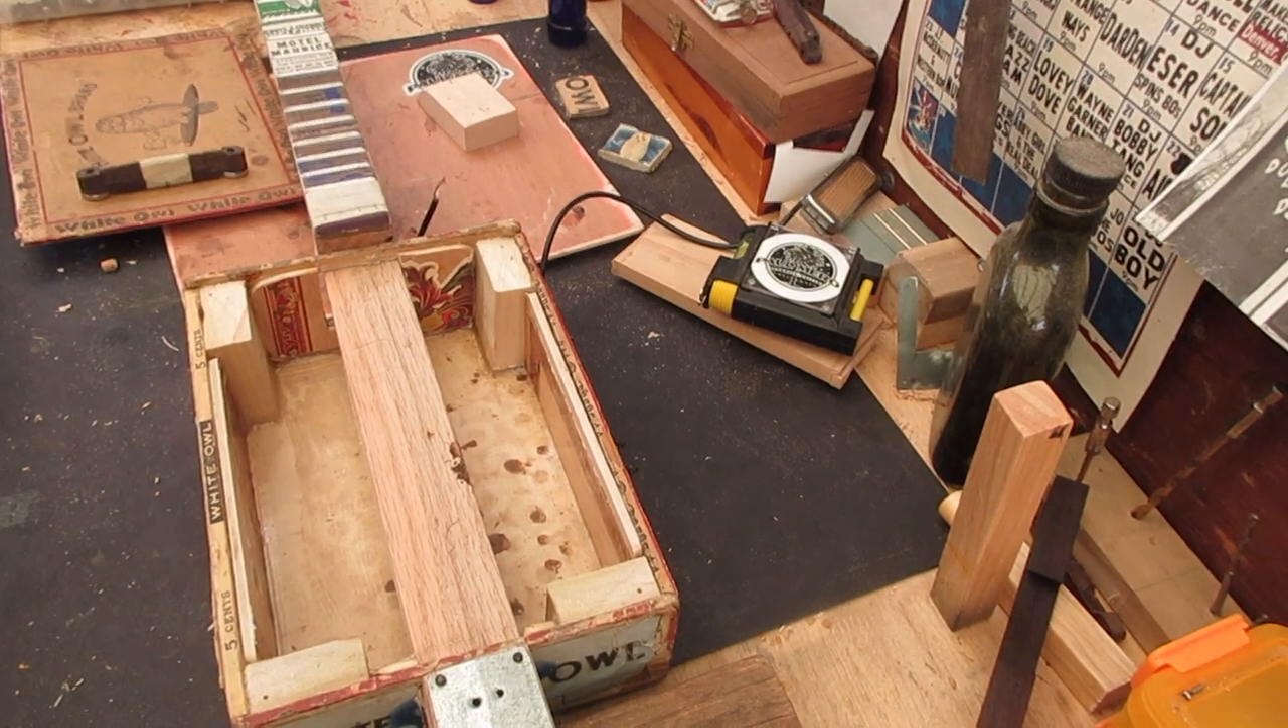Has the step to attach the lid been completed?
No.